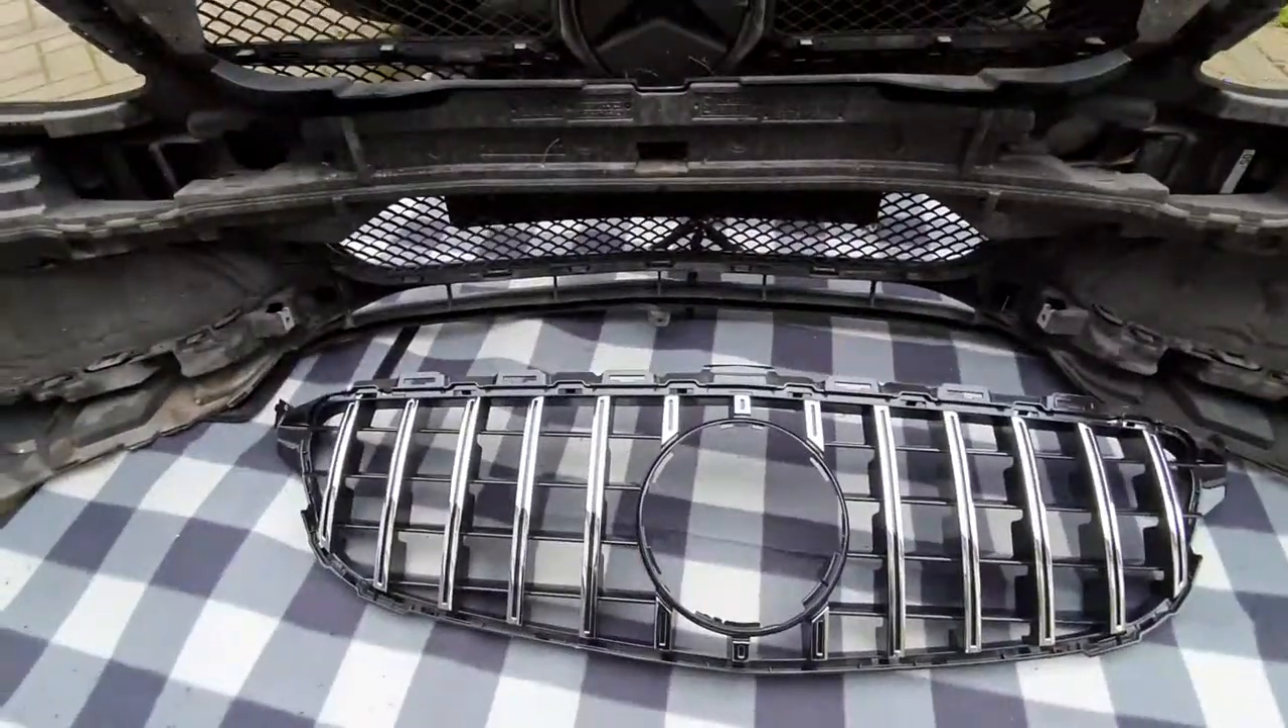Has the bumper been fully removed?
Yes.